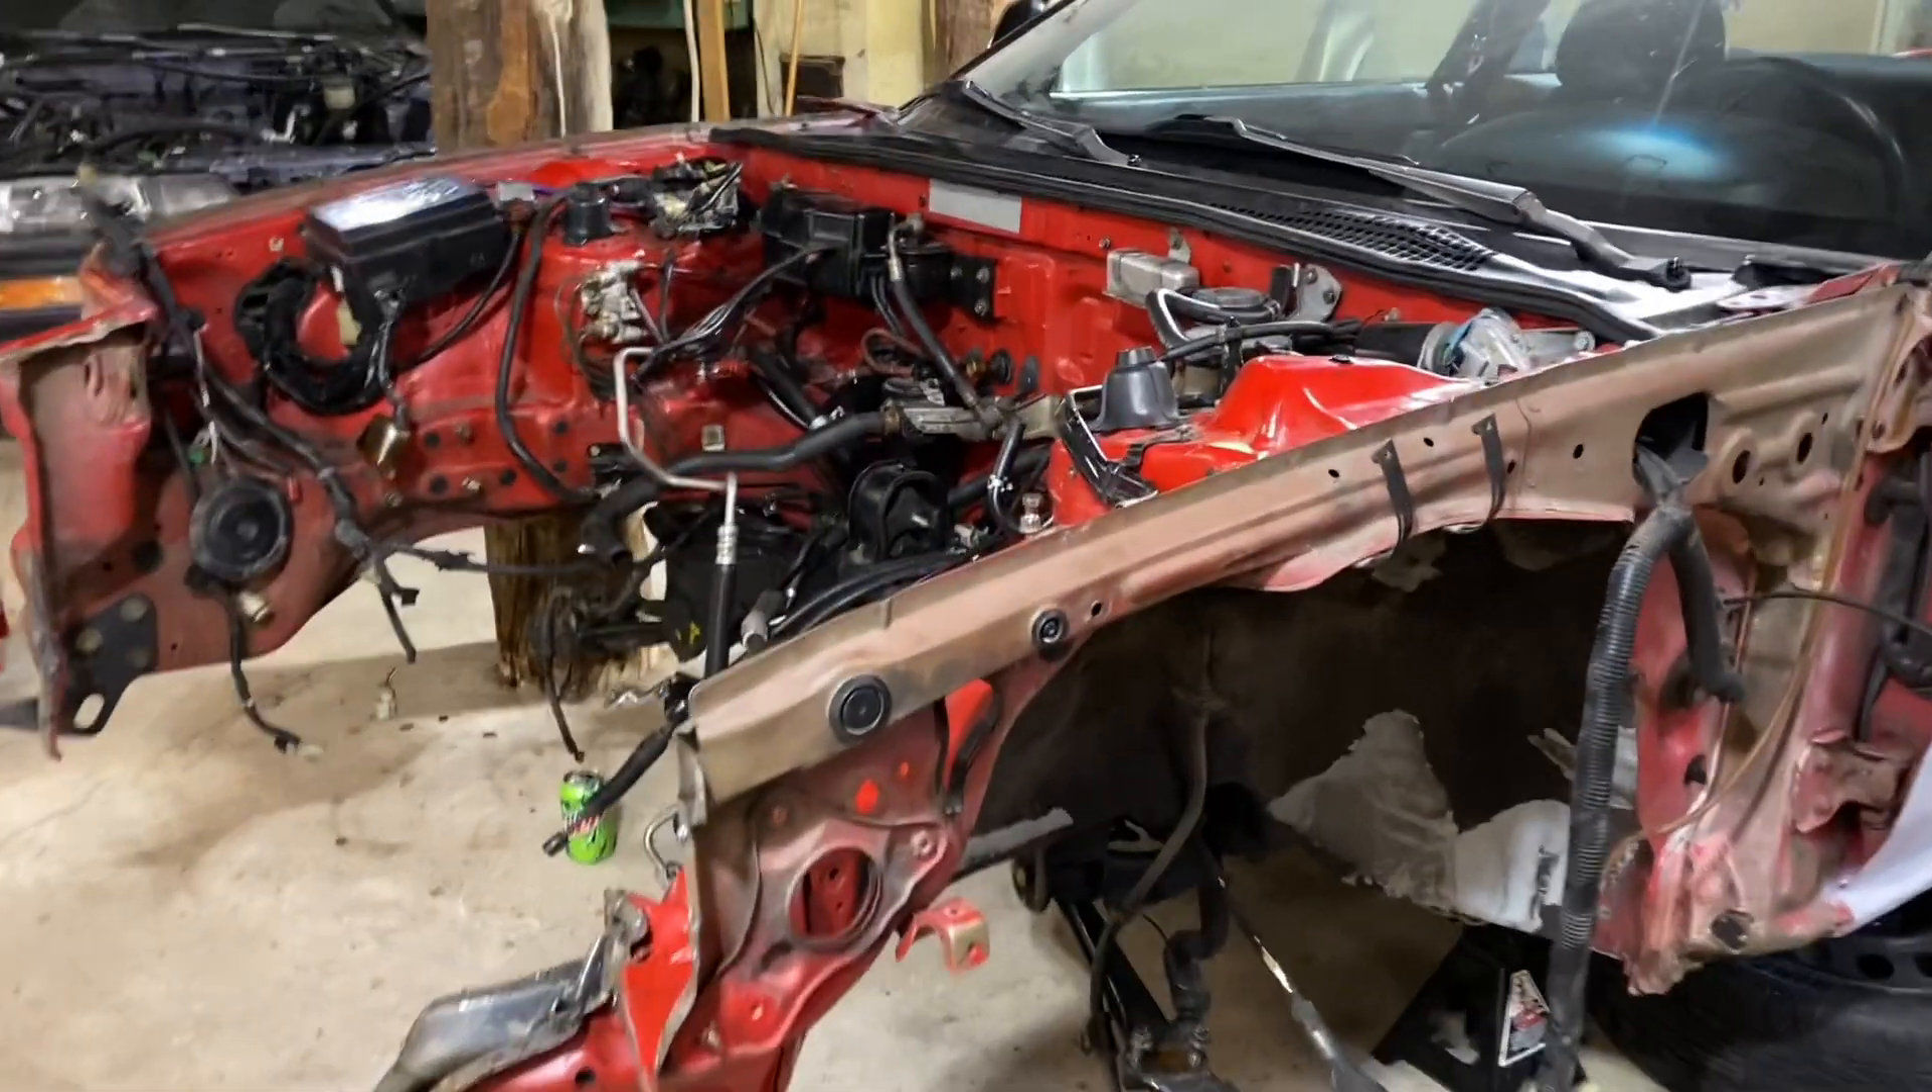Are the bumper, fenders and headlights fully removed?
Yes.